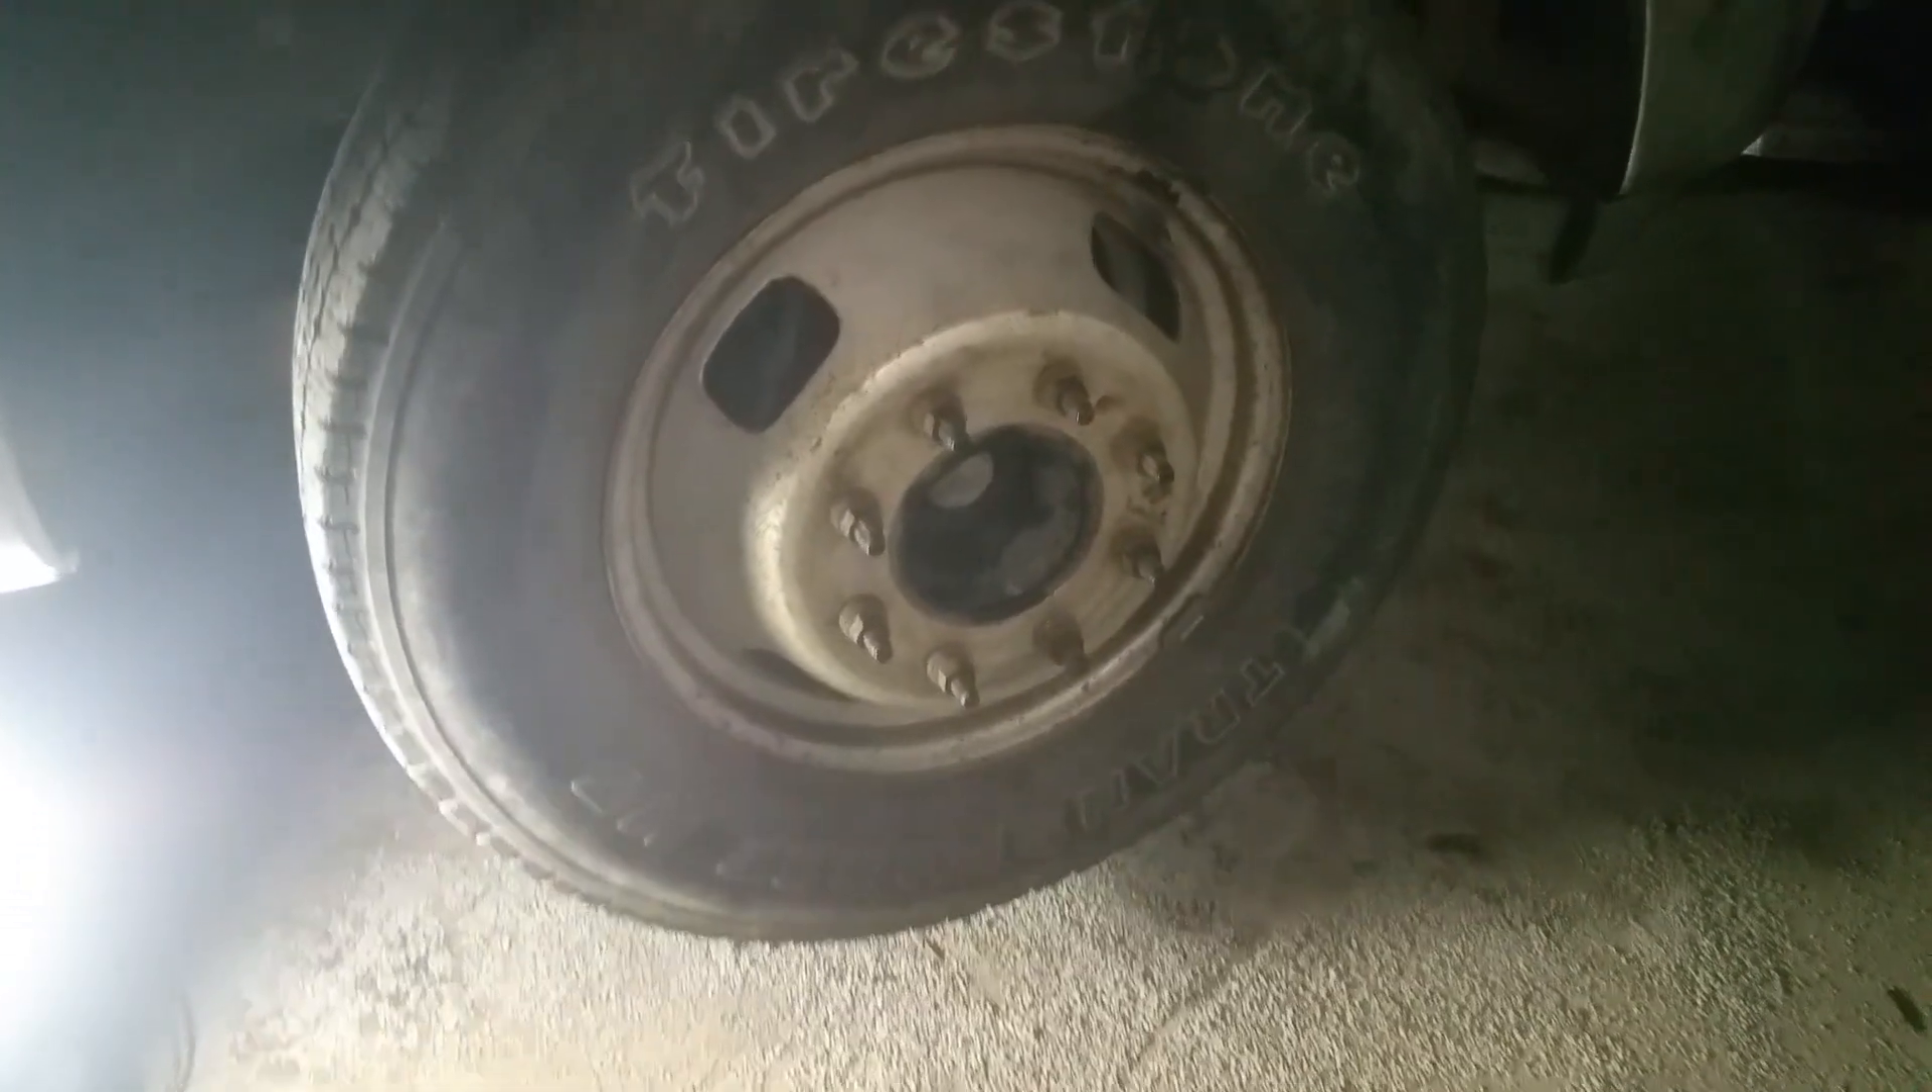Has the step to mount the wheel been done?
Yes.